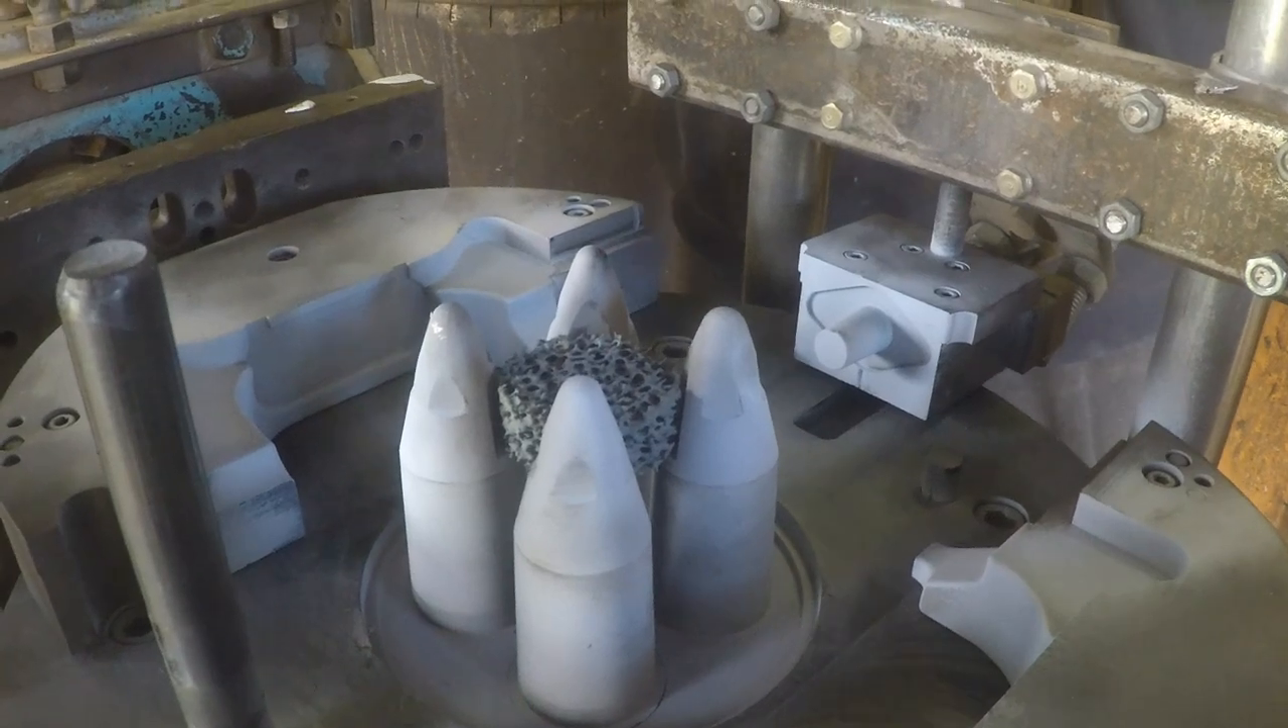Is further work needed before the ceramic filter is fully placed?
No.